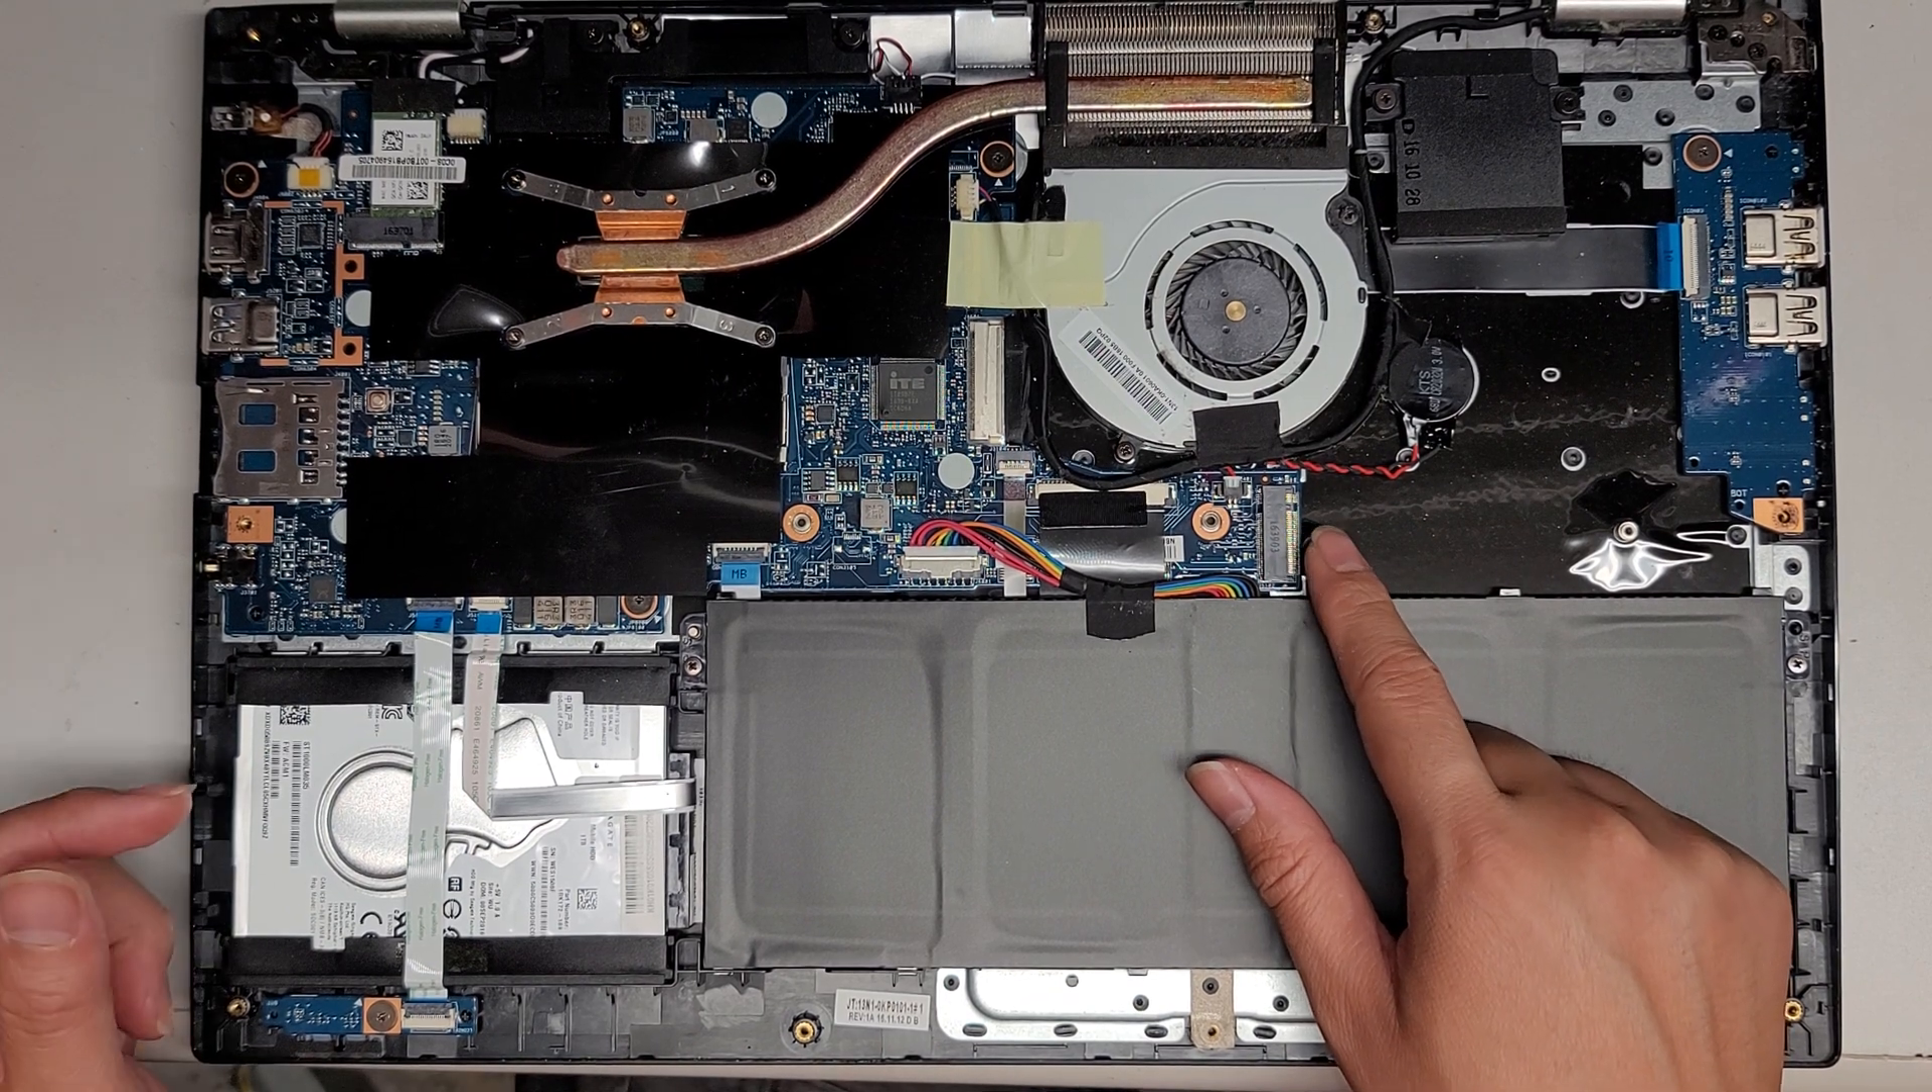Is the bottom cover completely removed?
Yes.